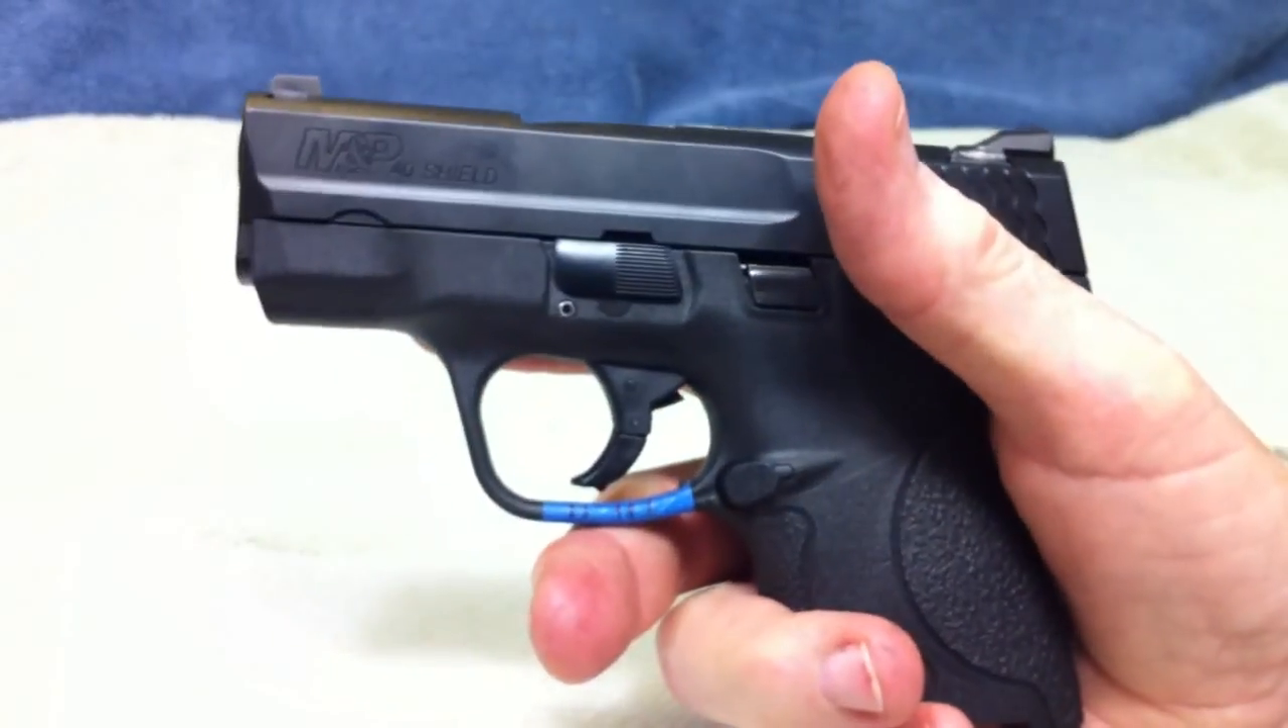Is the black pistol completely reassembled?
Yes.